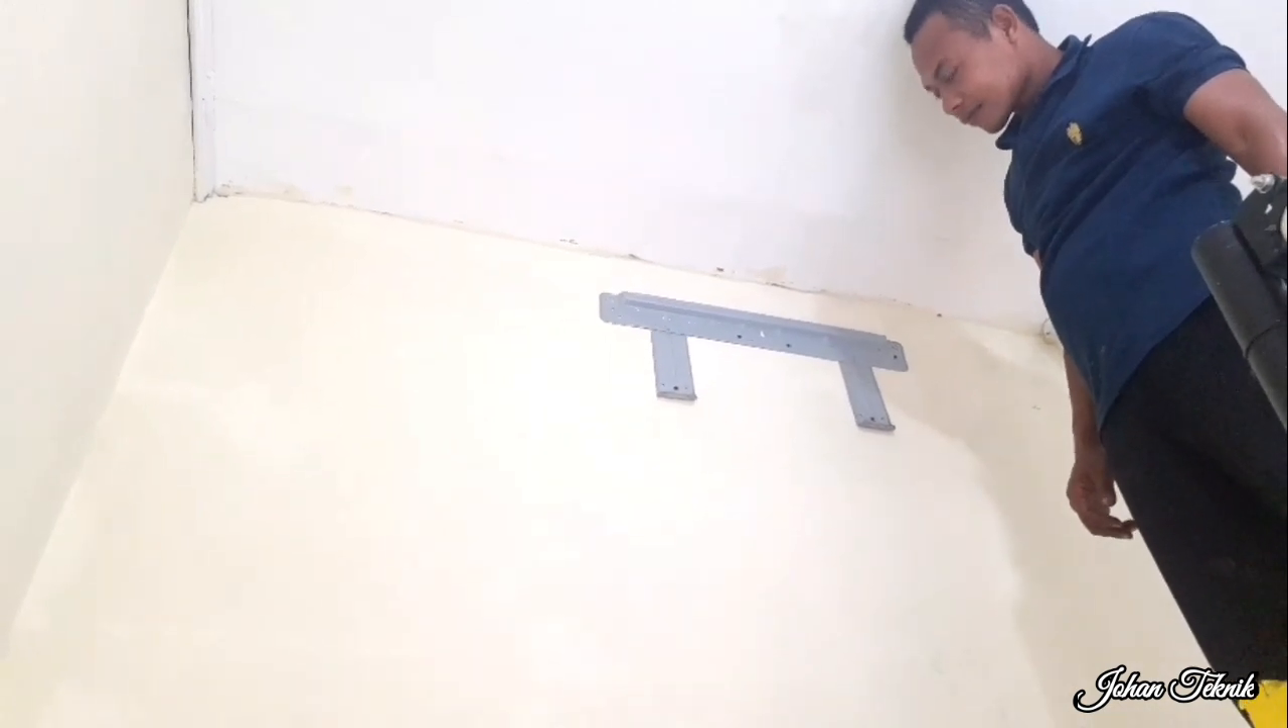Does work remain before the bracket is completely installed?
No.